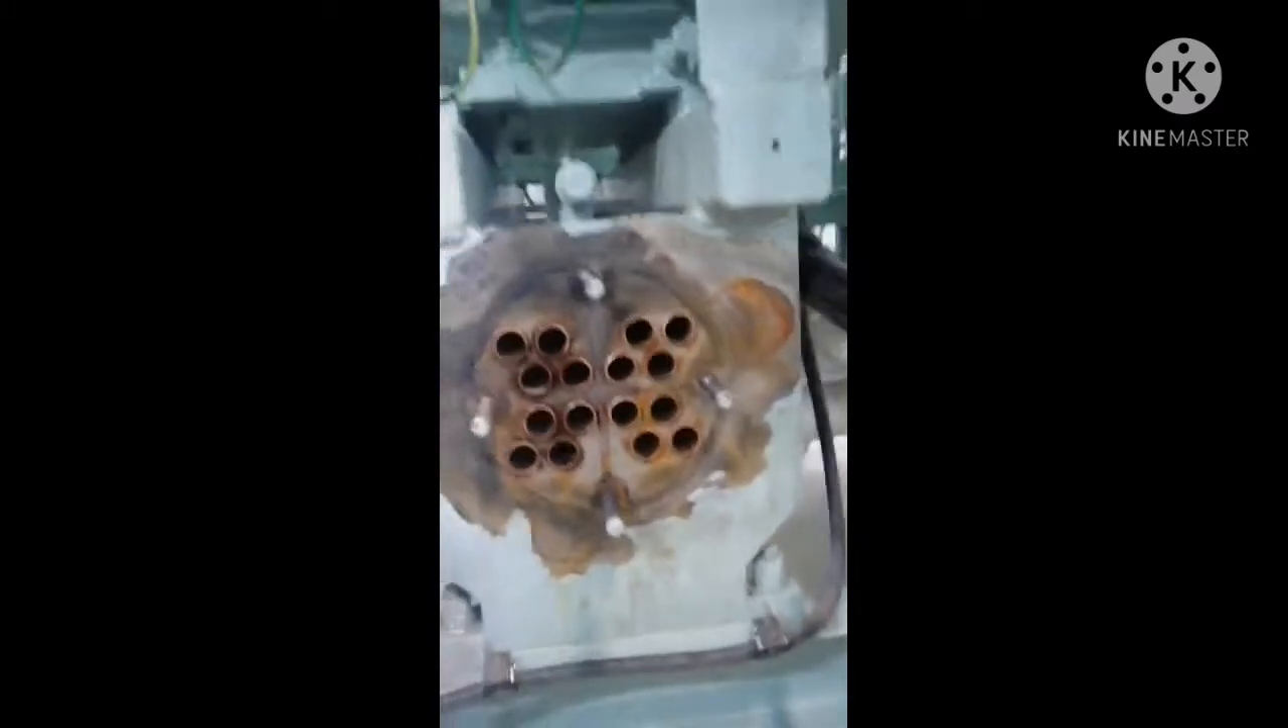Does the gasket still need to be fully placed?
Yes.